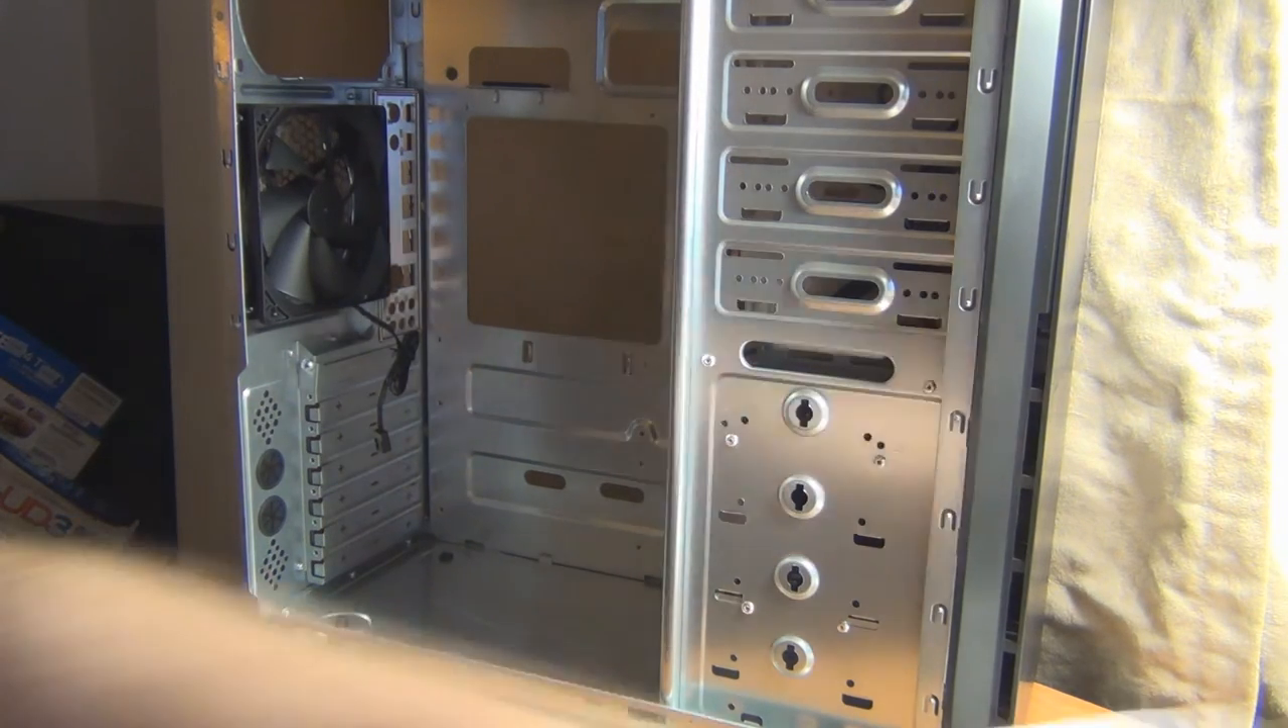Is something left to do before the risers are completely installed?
Yes.